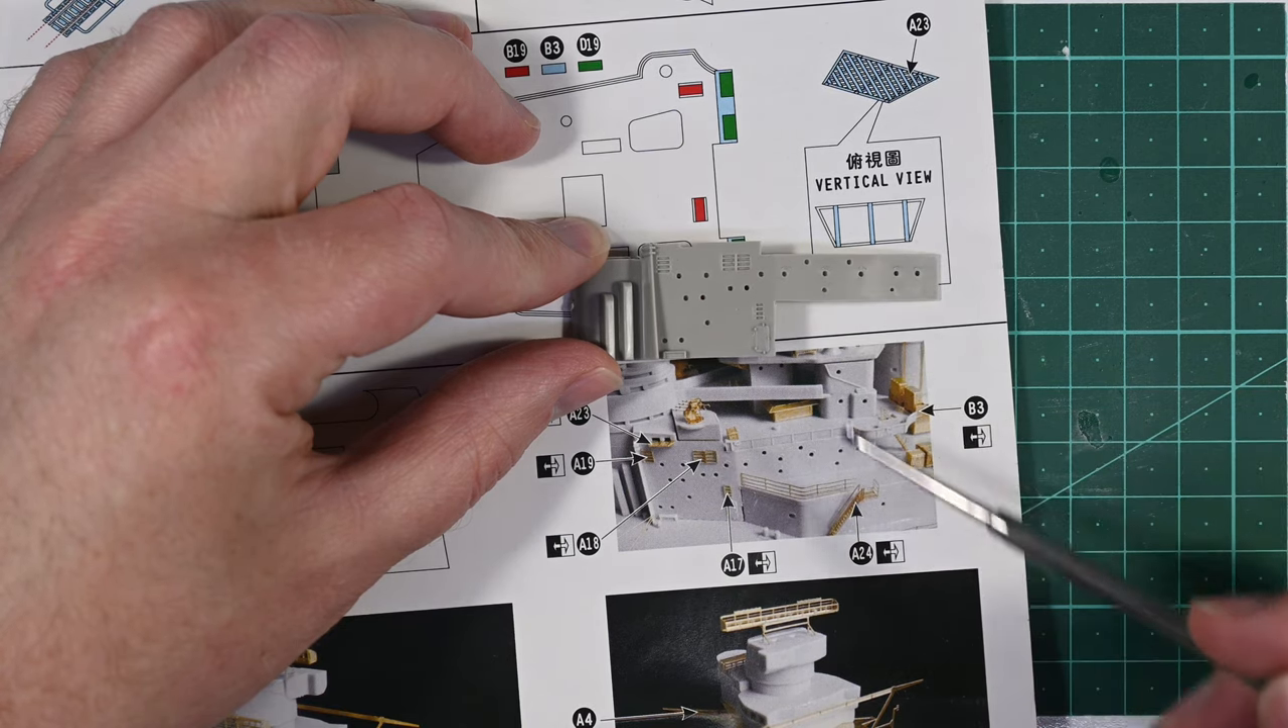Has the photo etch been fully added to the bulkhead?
No.